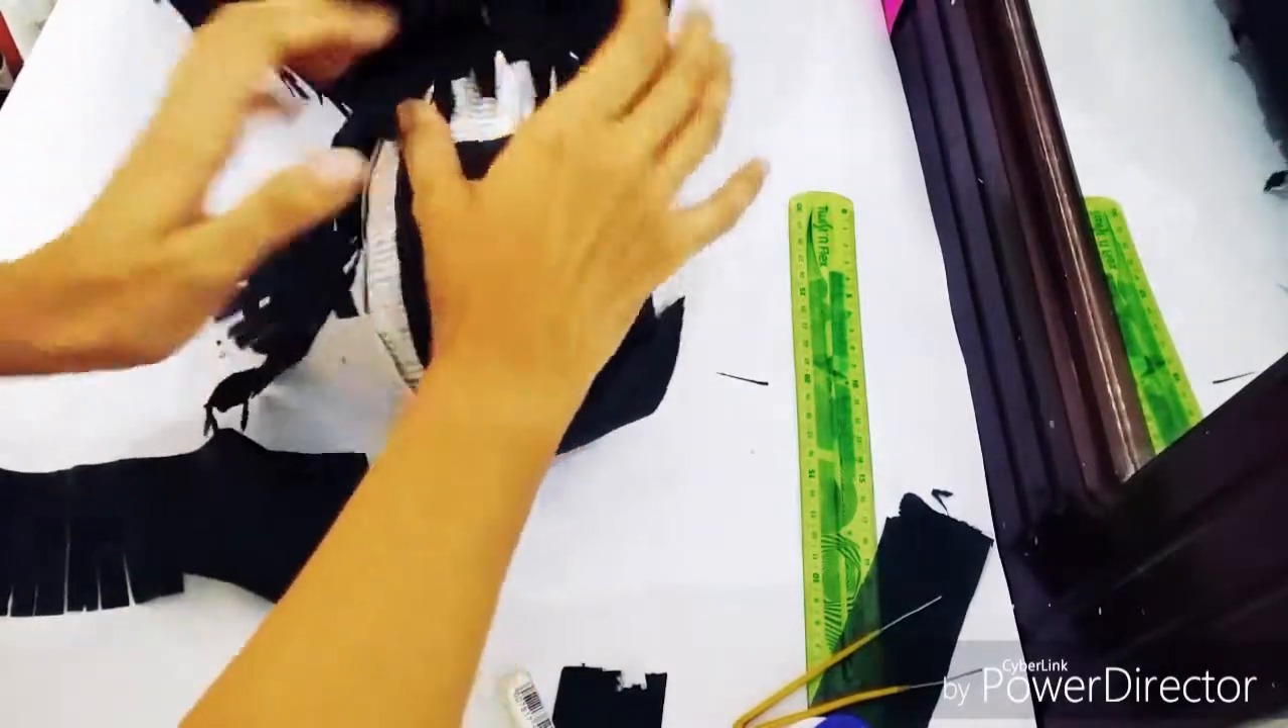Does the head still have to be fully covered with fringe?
Yes.